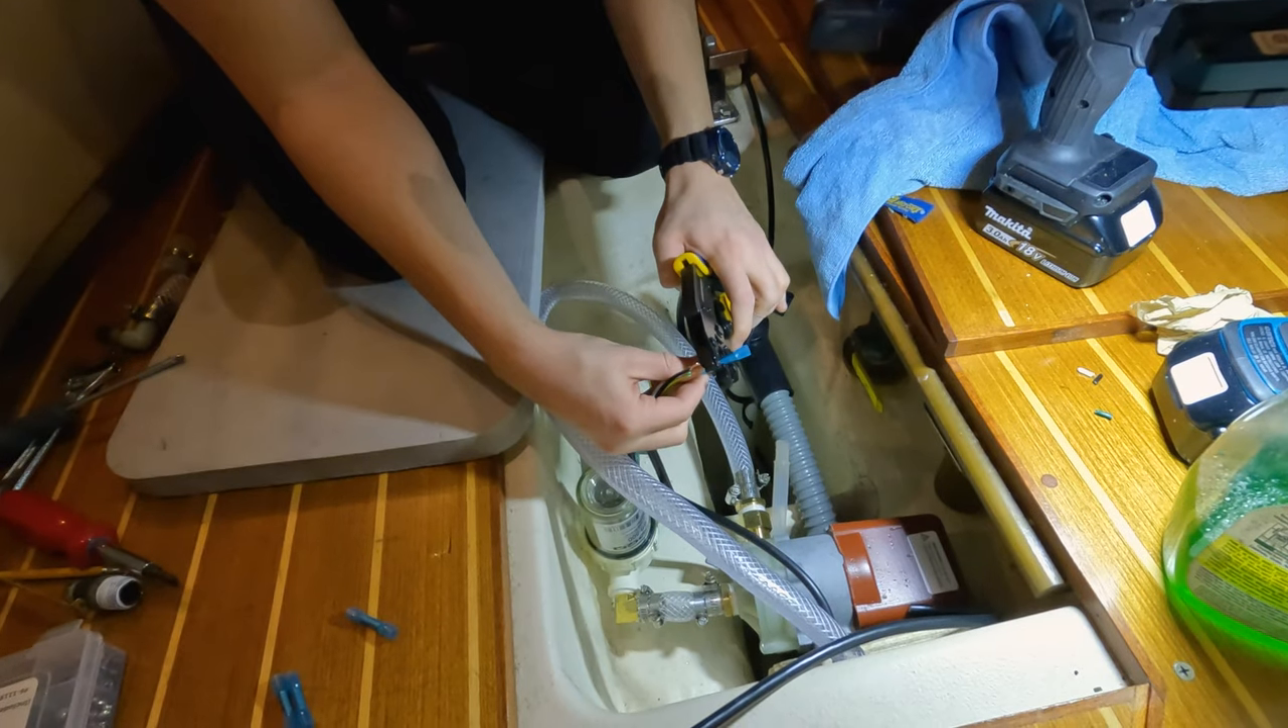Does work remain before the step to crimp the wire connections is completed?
Yes.